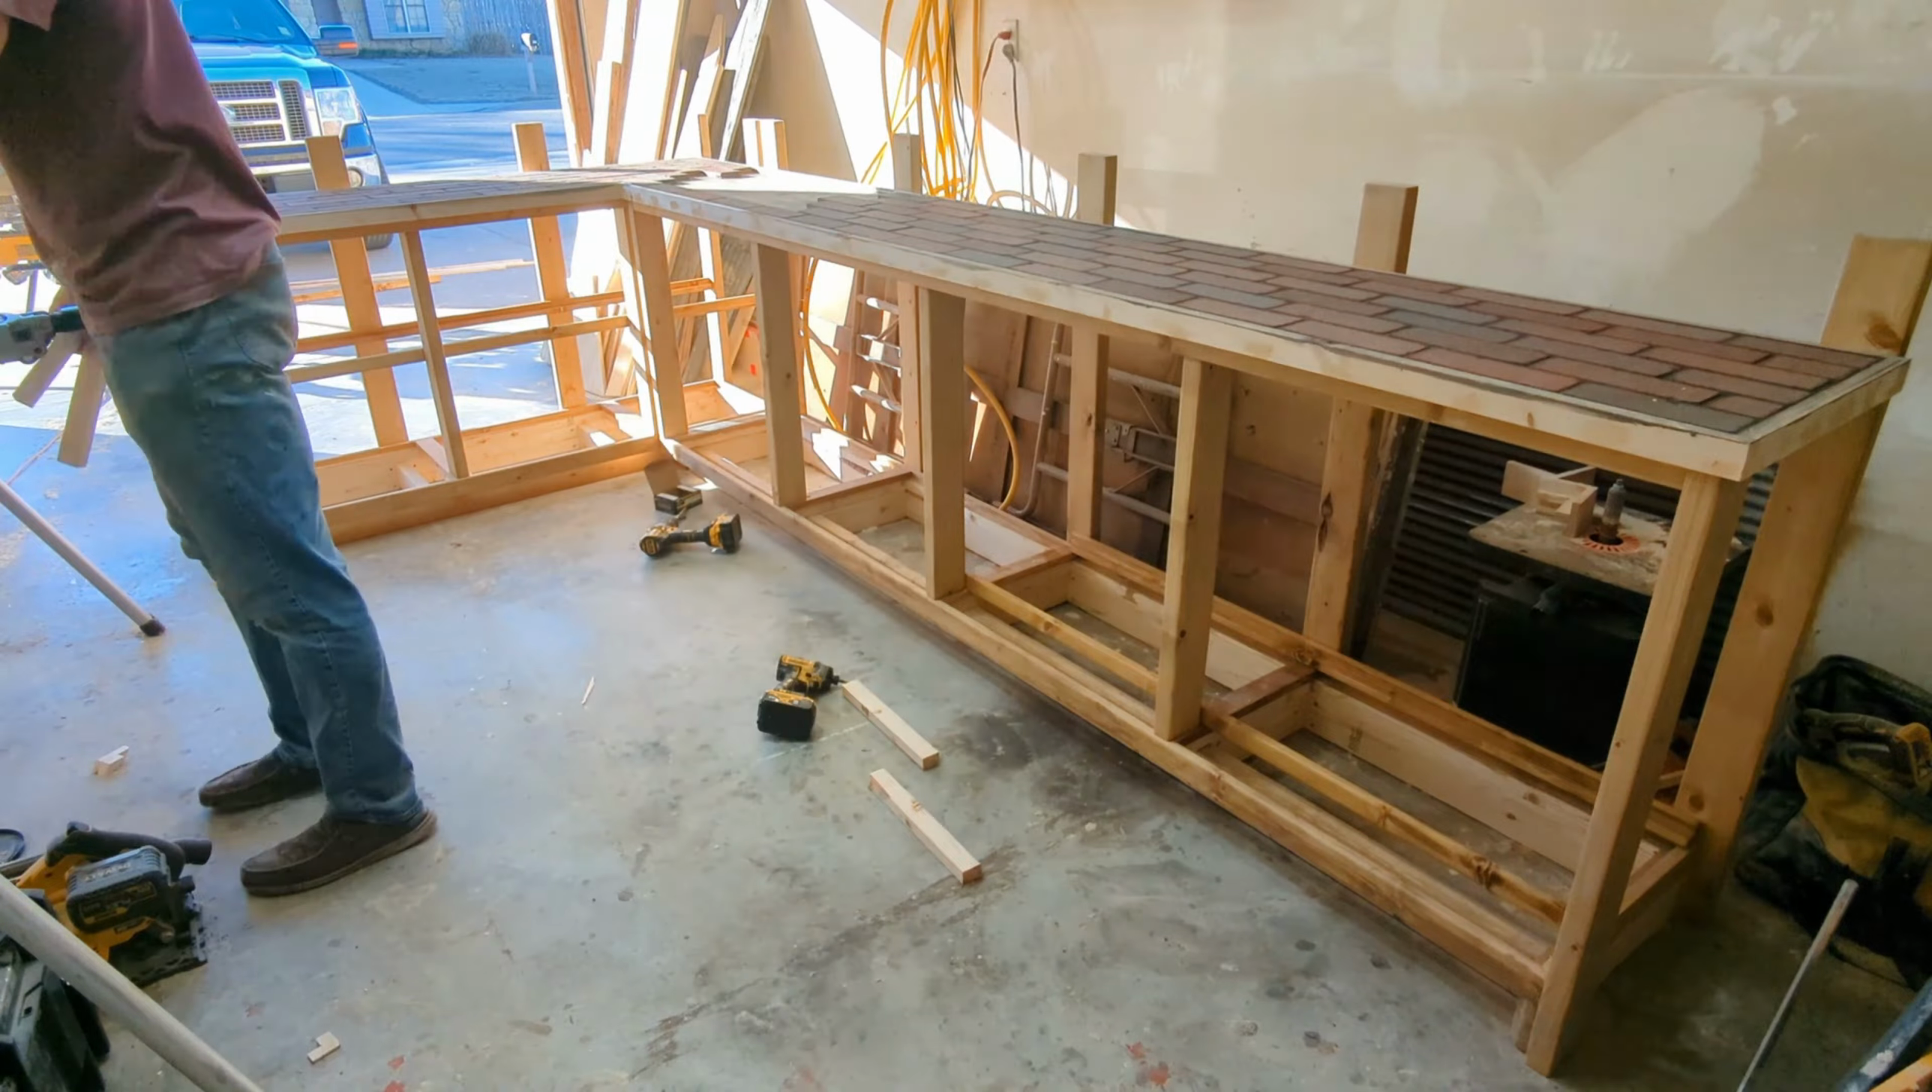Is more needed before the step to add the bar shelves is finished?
Yes.